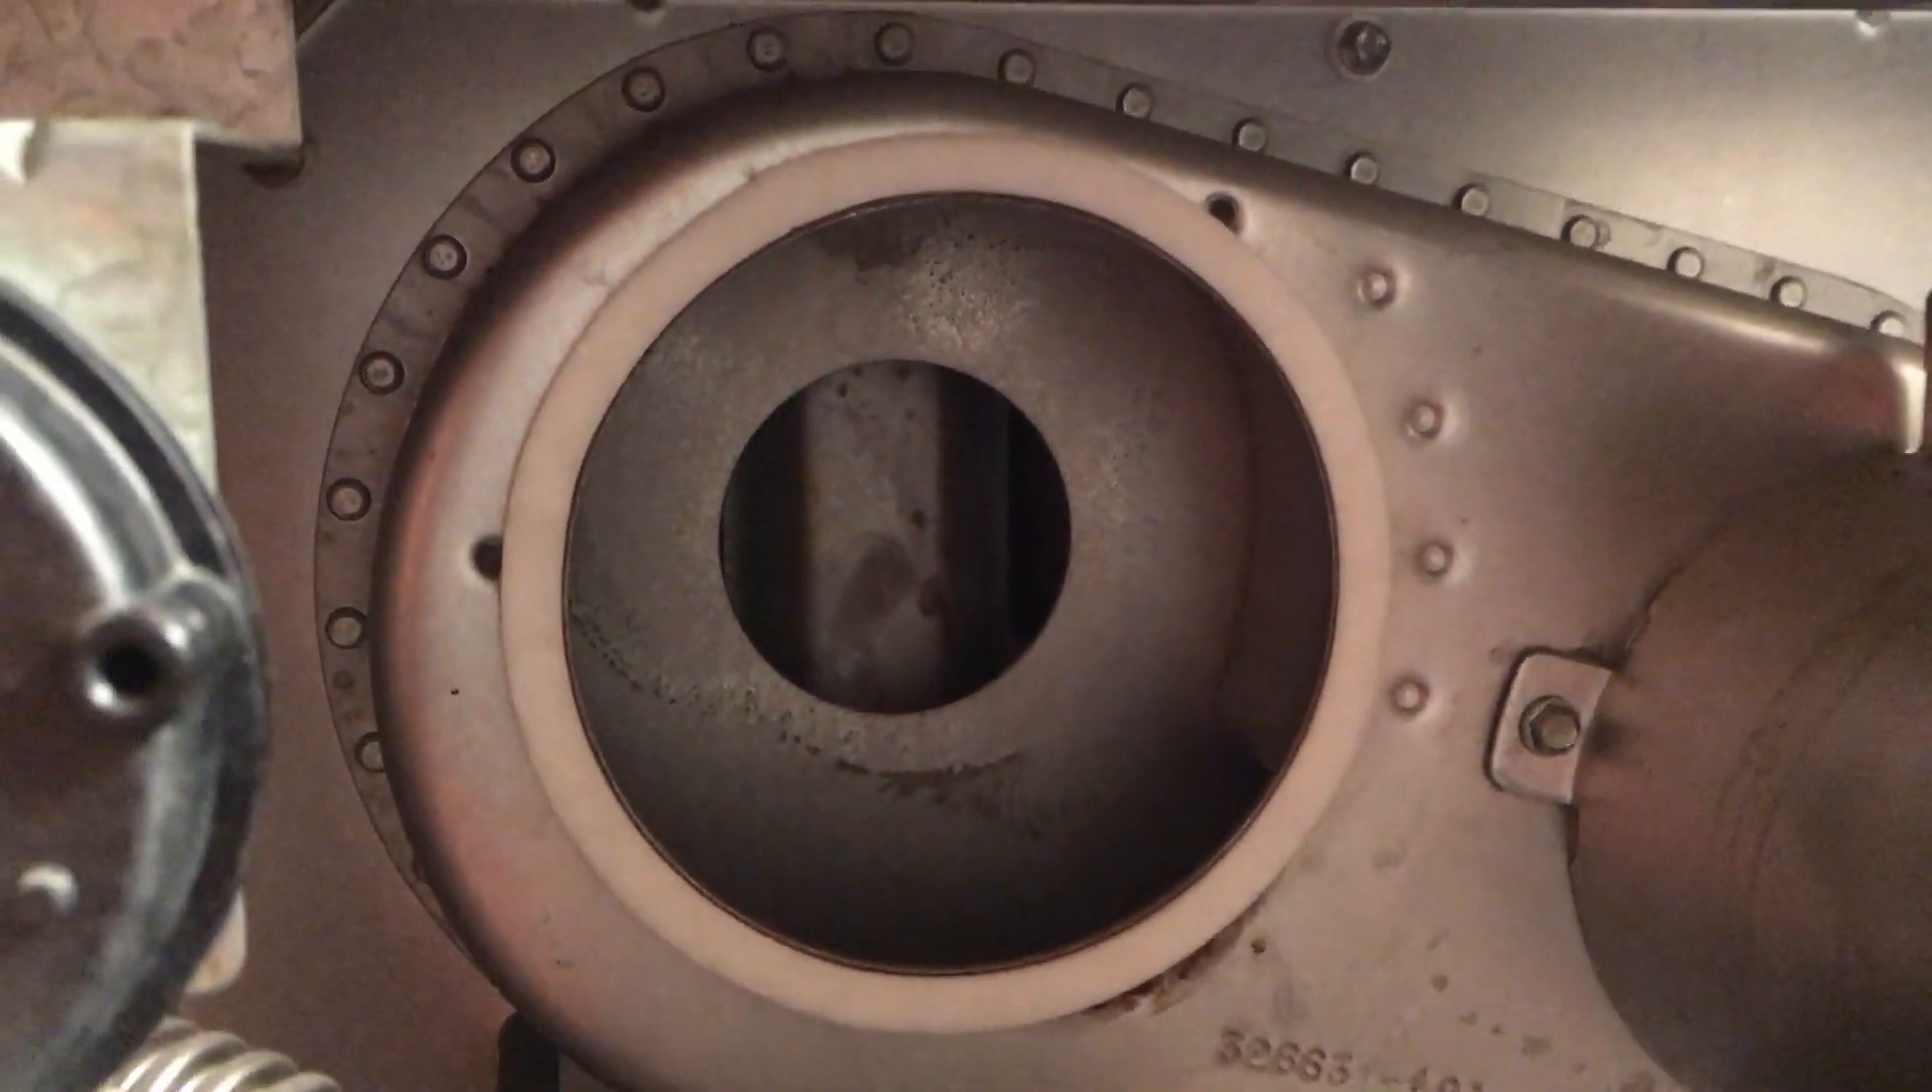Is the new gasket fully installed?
Yes.